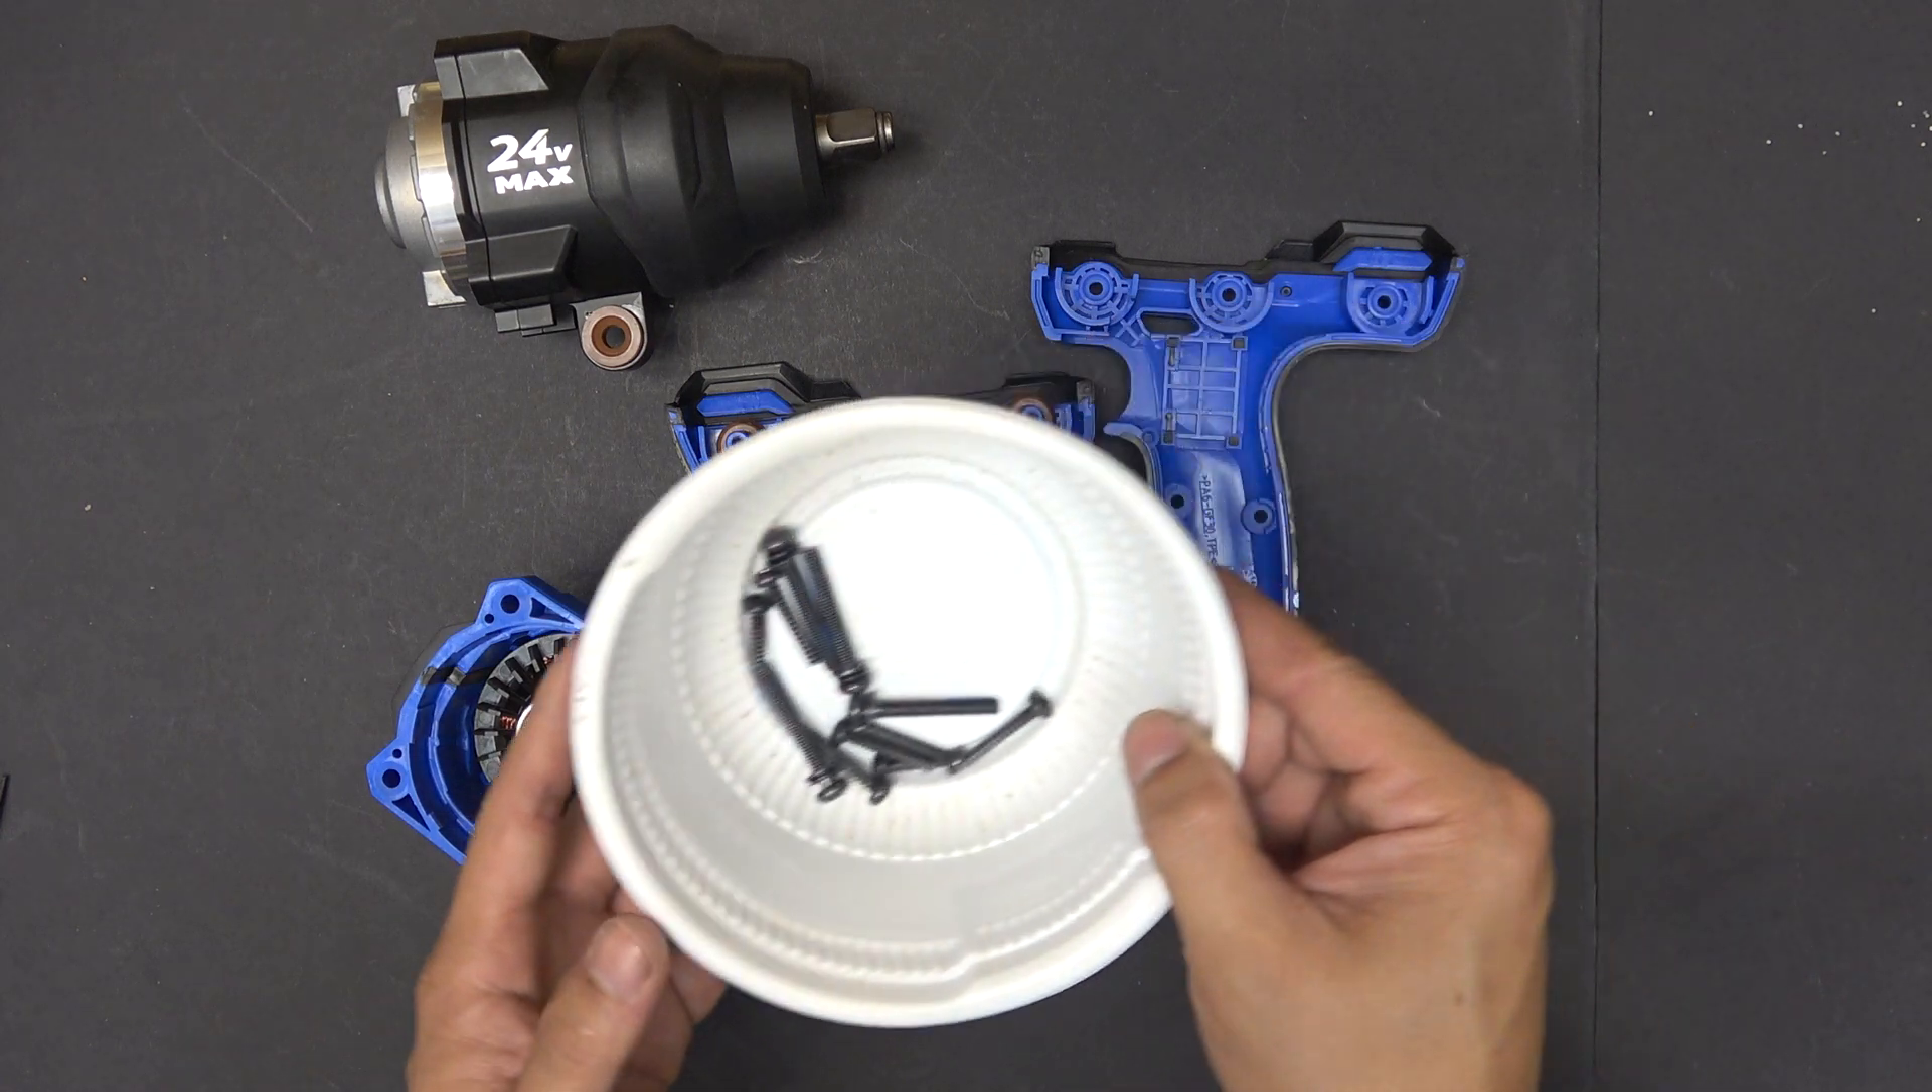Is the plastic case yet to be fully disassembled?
No.